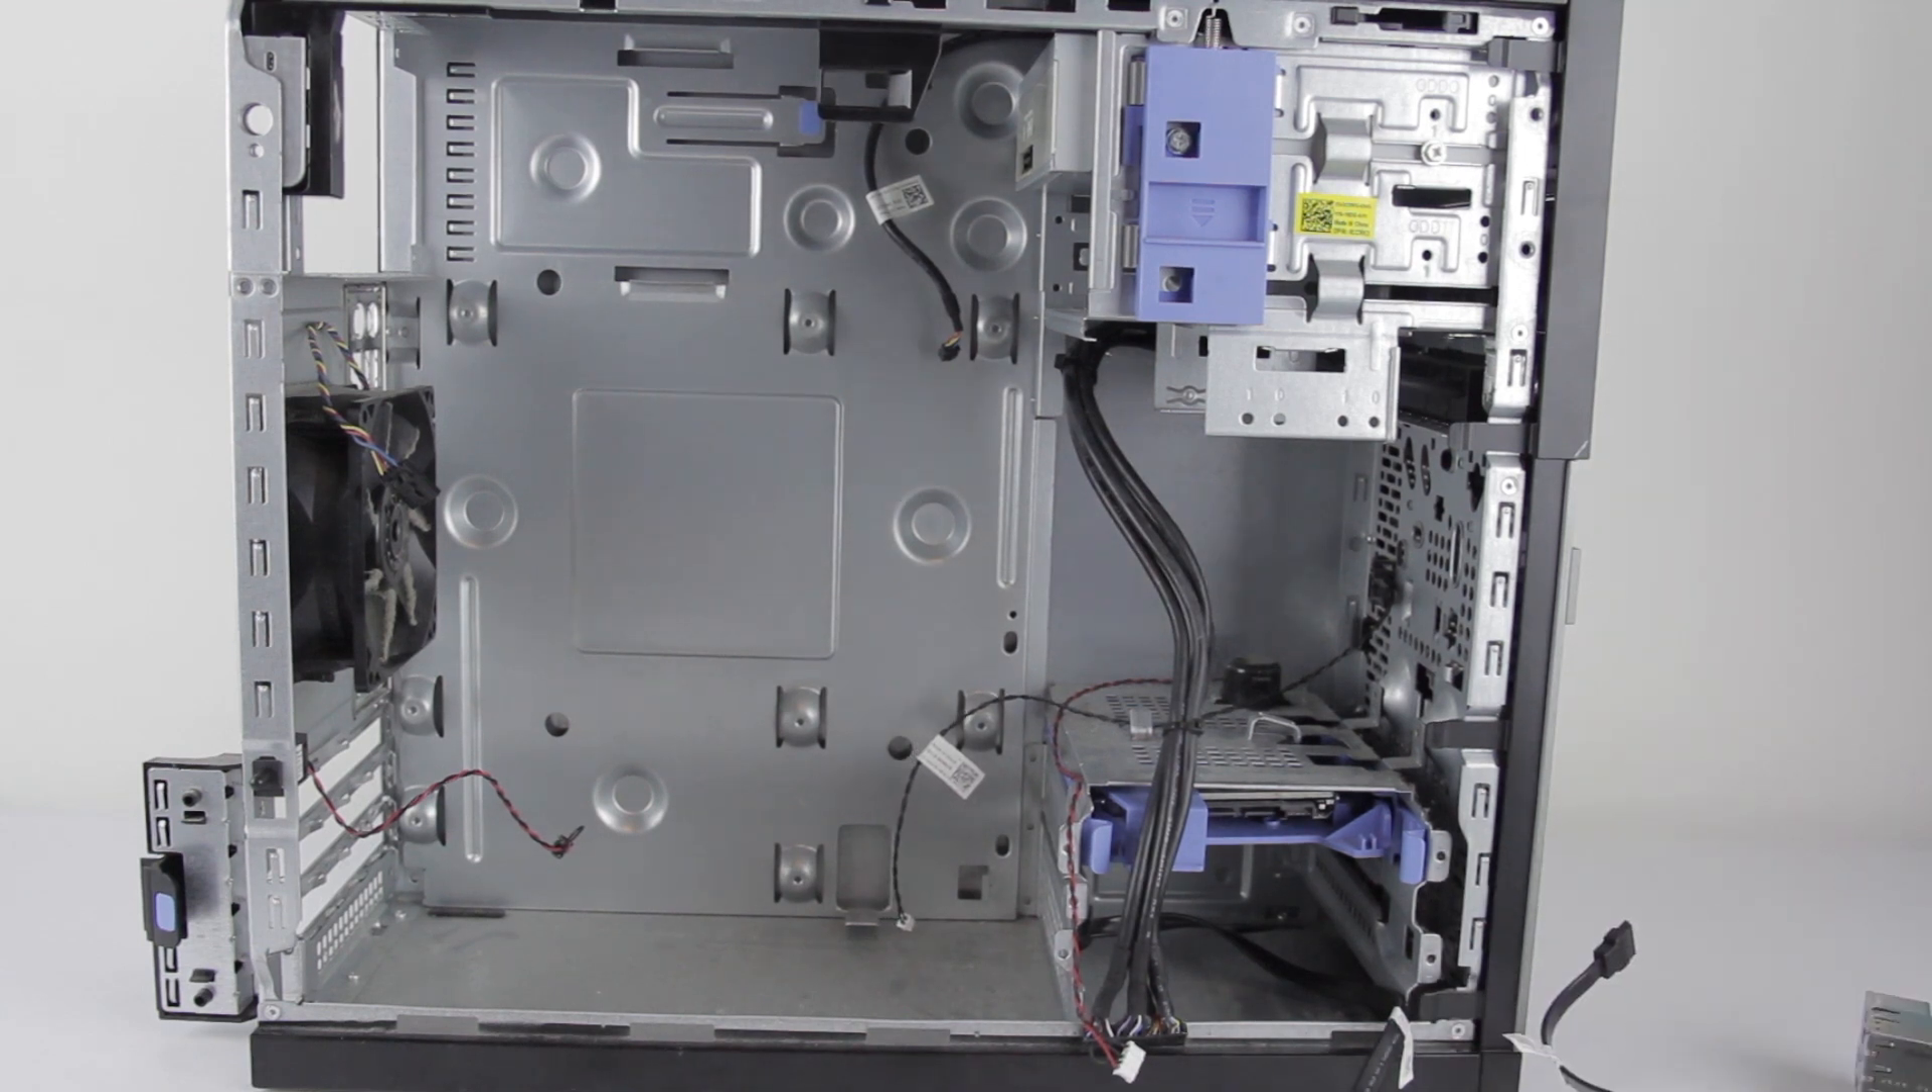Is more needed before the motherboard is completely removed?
No.